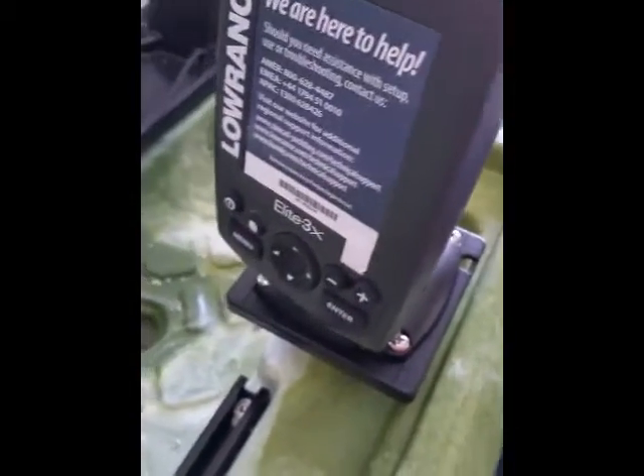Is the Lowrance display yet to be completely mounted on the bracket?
No.